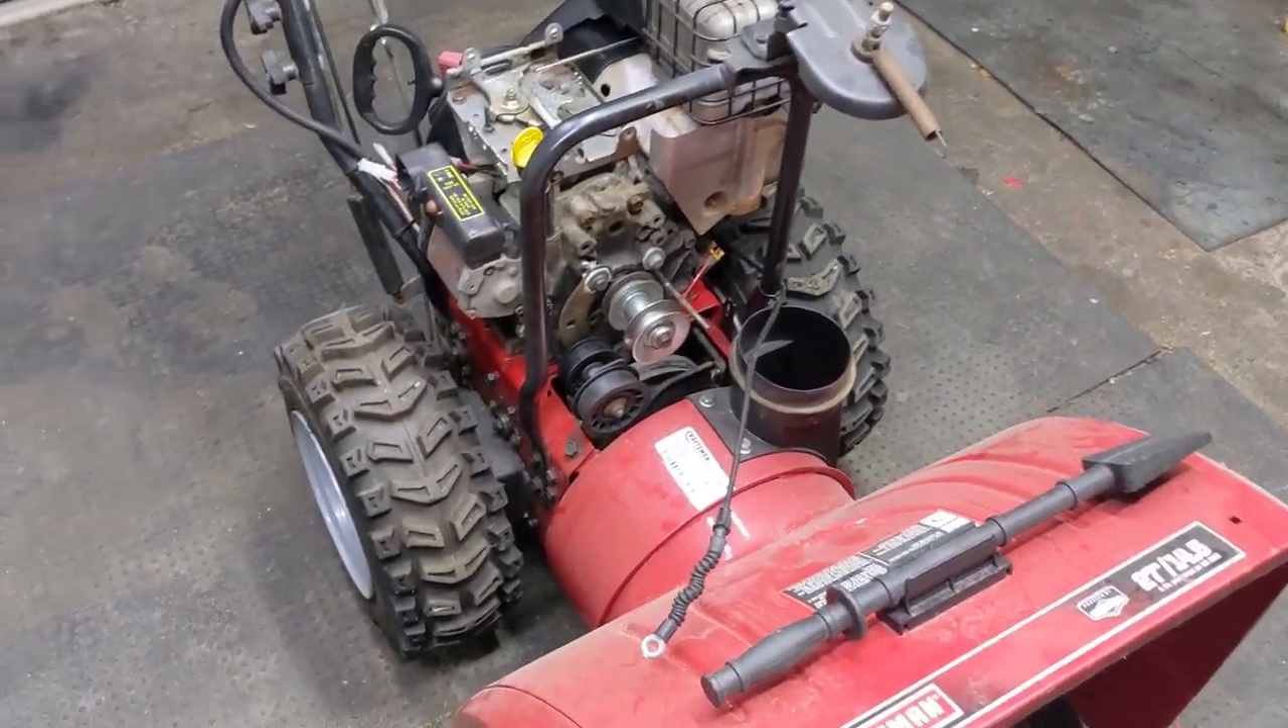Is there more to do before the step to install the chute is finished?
Yes.